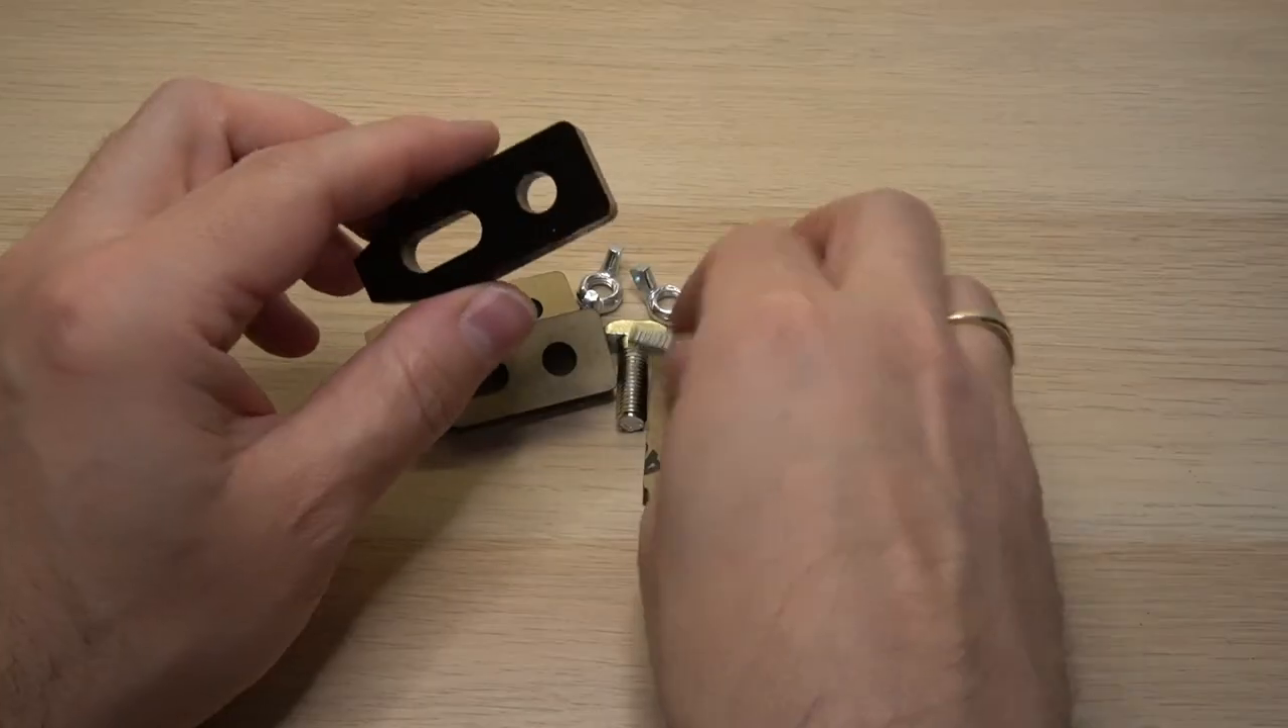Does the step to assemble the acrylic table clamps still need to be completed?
Yes.